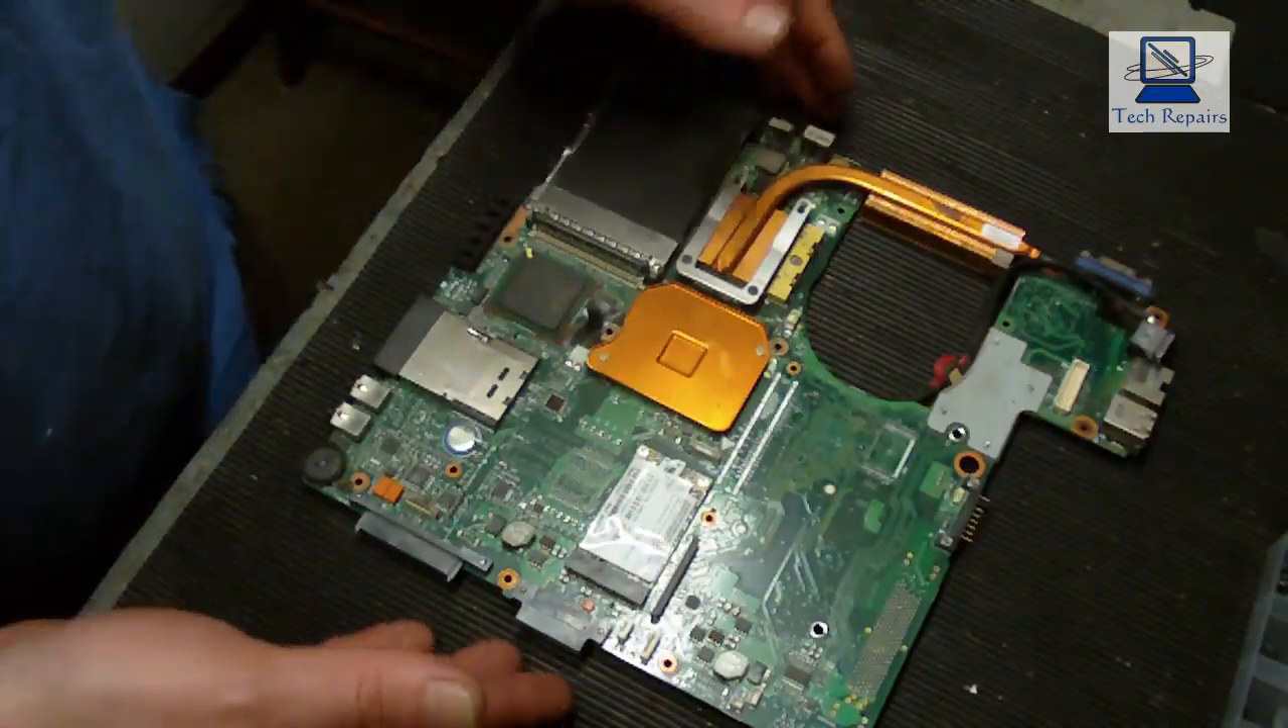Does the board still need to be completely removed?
No.